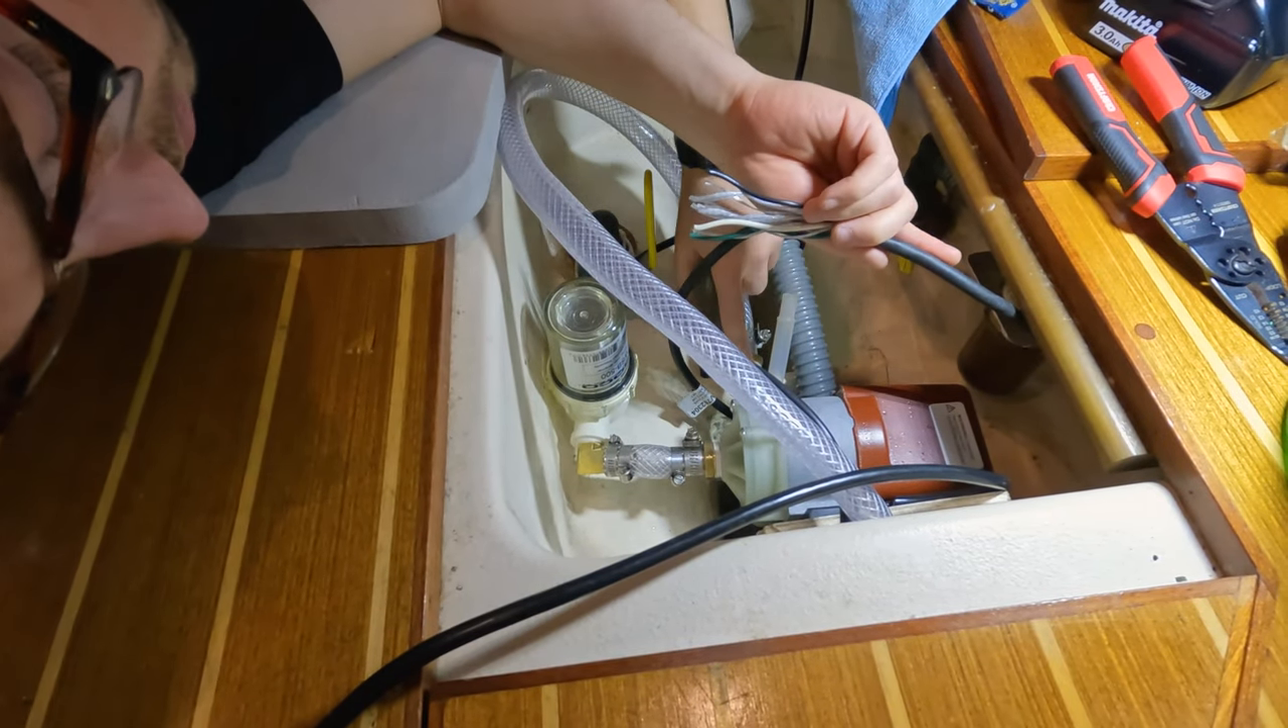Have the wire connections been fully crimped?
No.